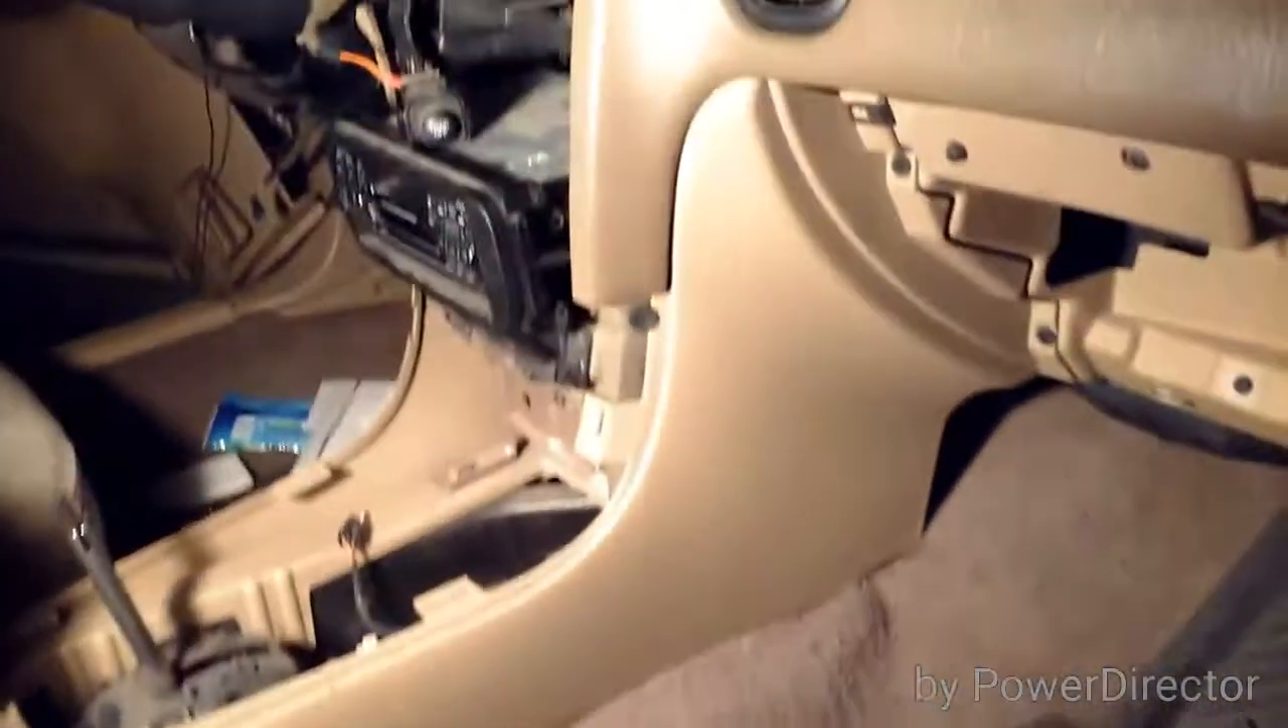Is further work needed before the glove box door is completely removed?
No.